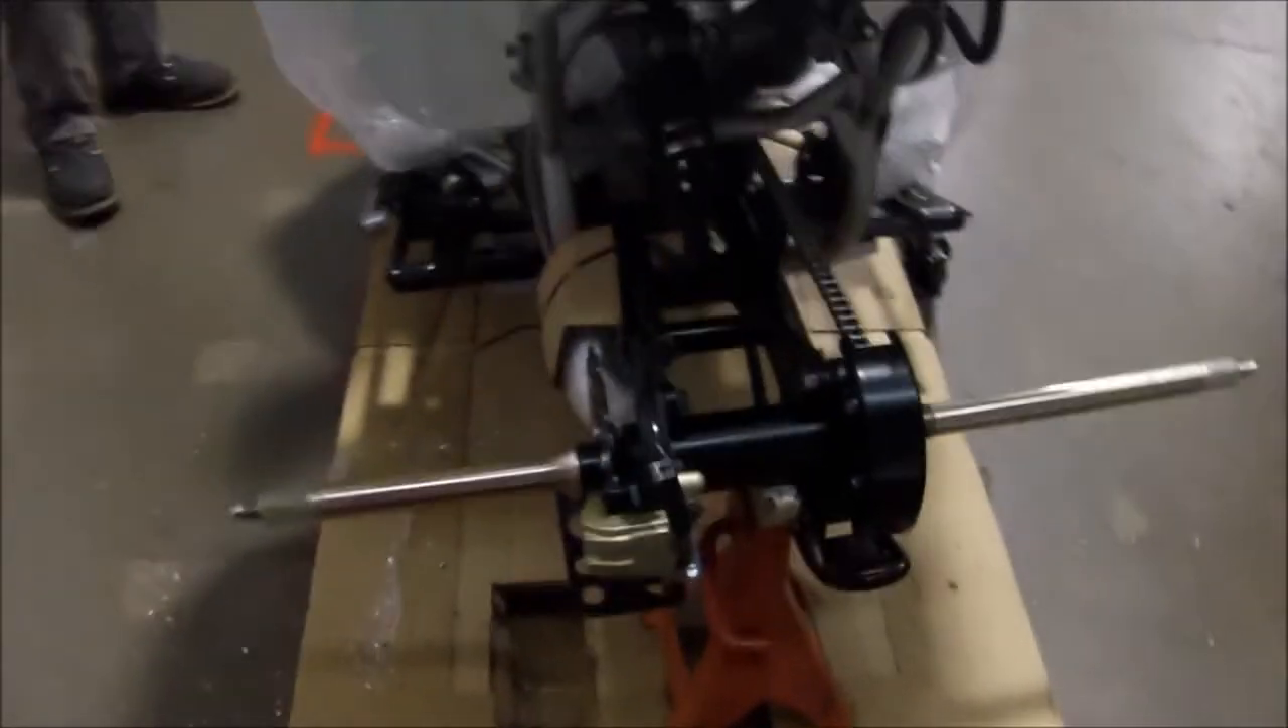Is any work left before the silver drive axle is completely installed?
No.